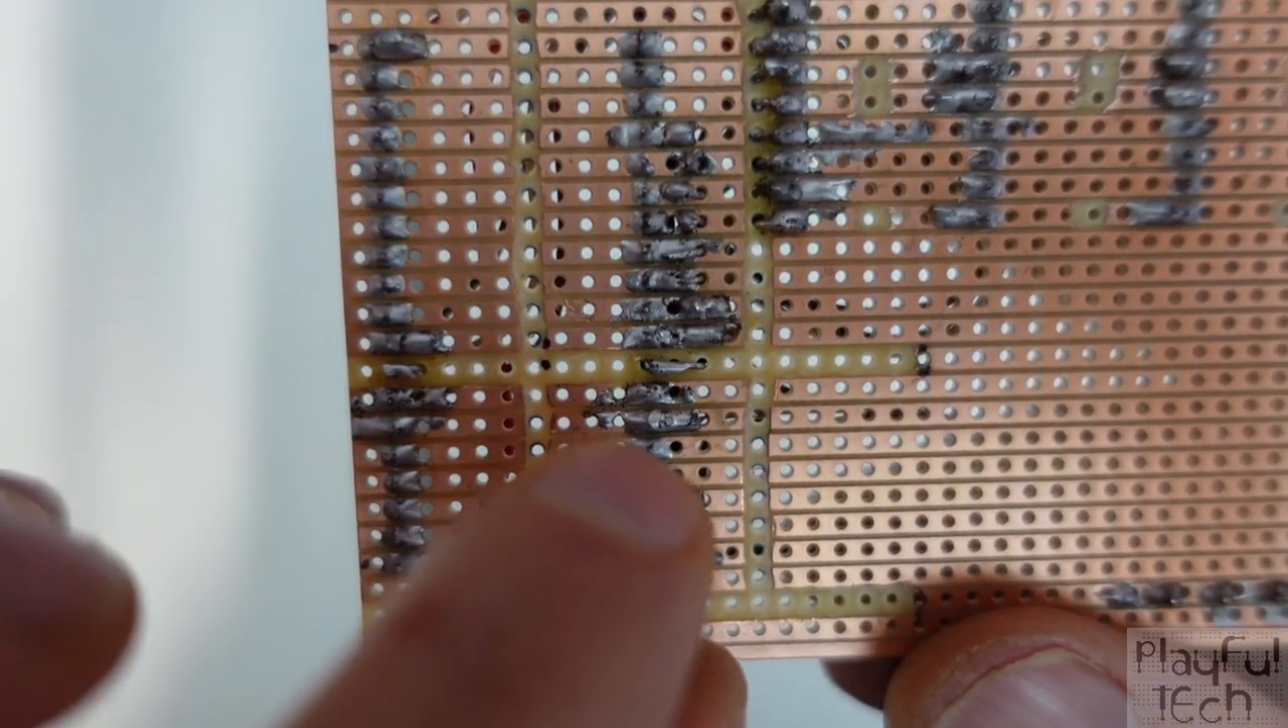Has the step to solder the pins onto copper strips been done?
Yes.